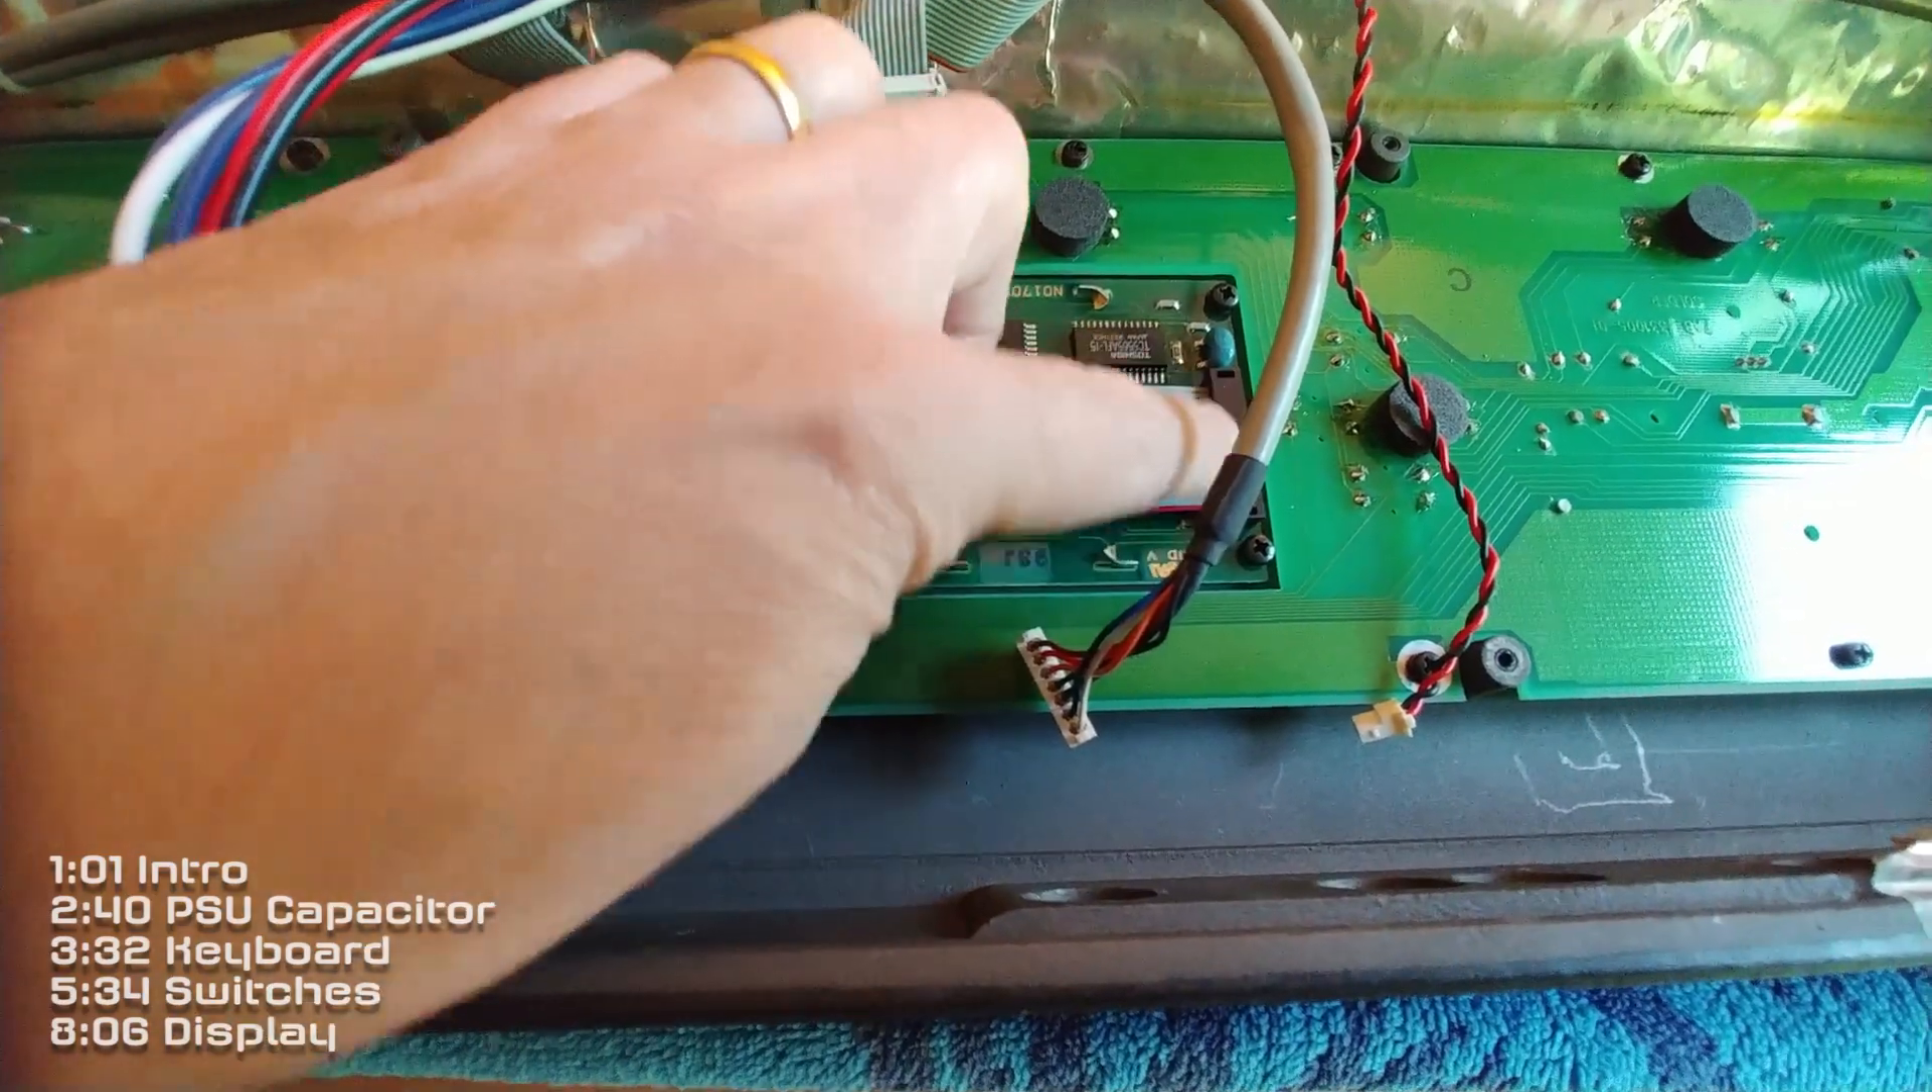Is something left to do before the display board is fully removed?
Yes.